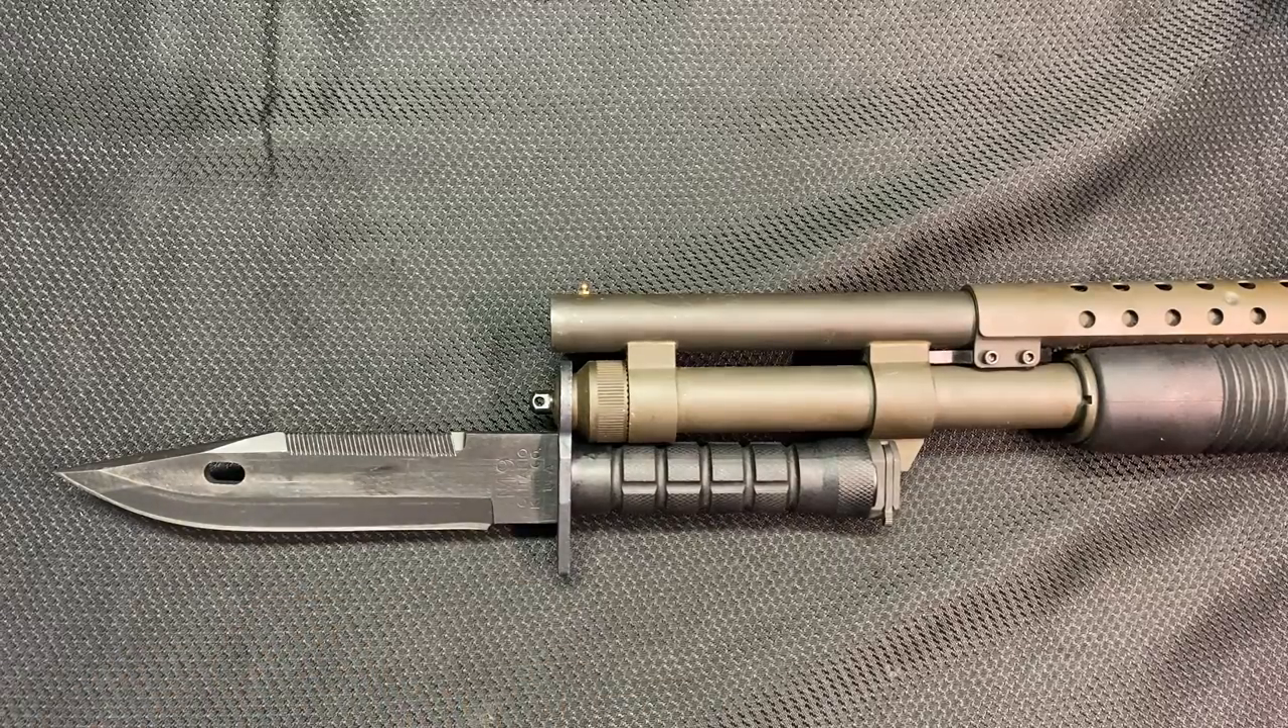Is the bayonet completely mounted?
Yes.